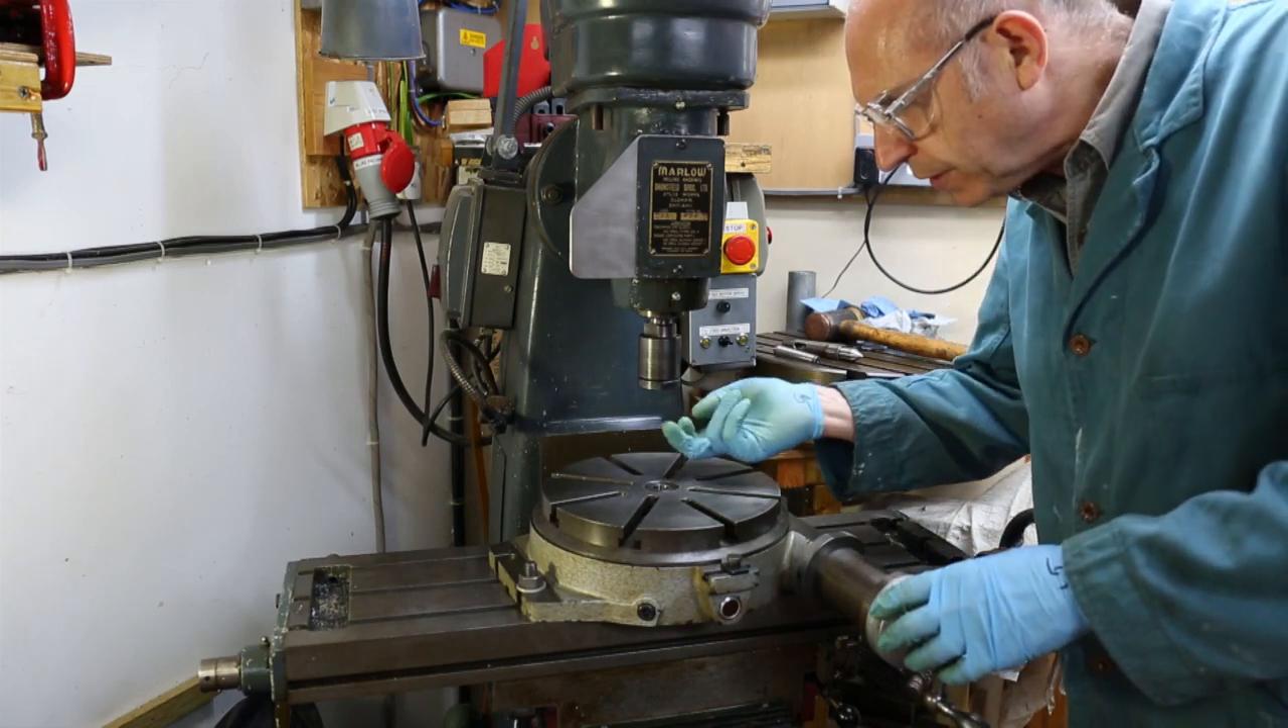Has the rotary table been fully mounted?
Yes.